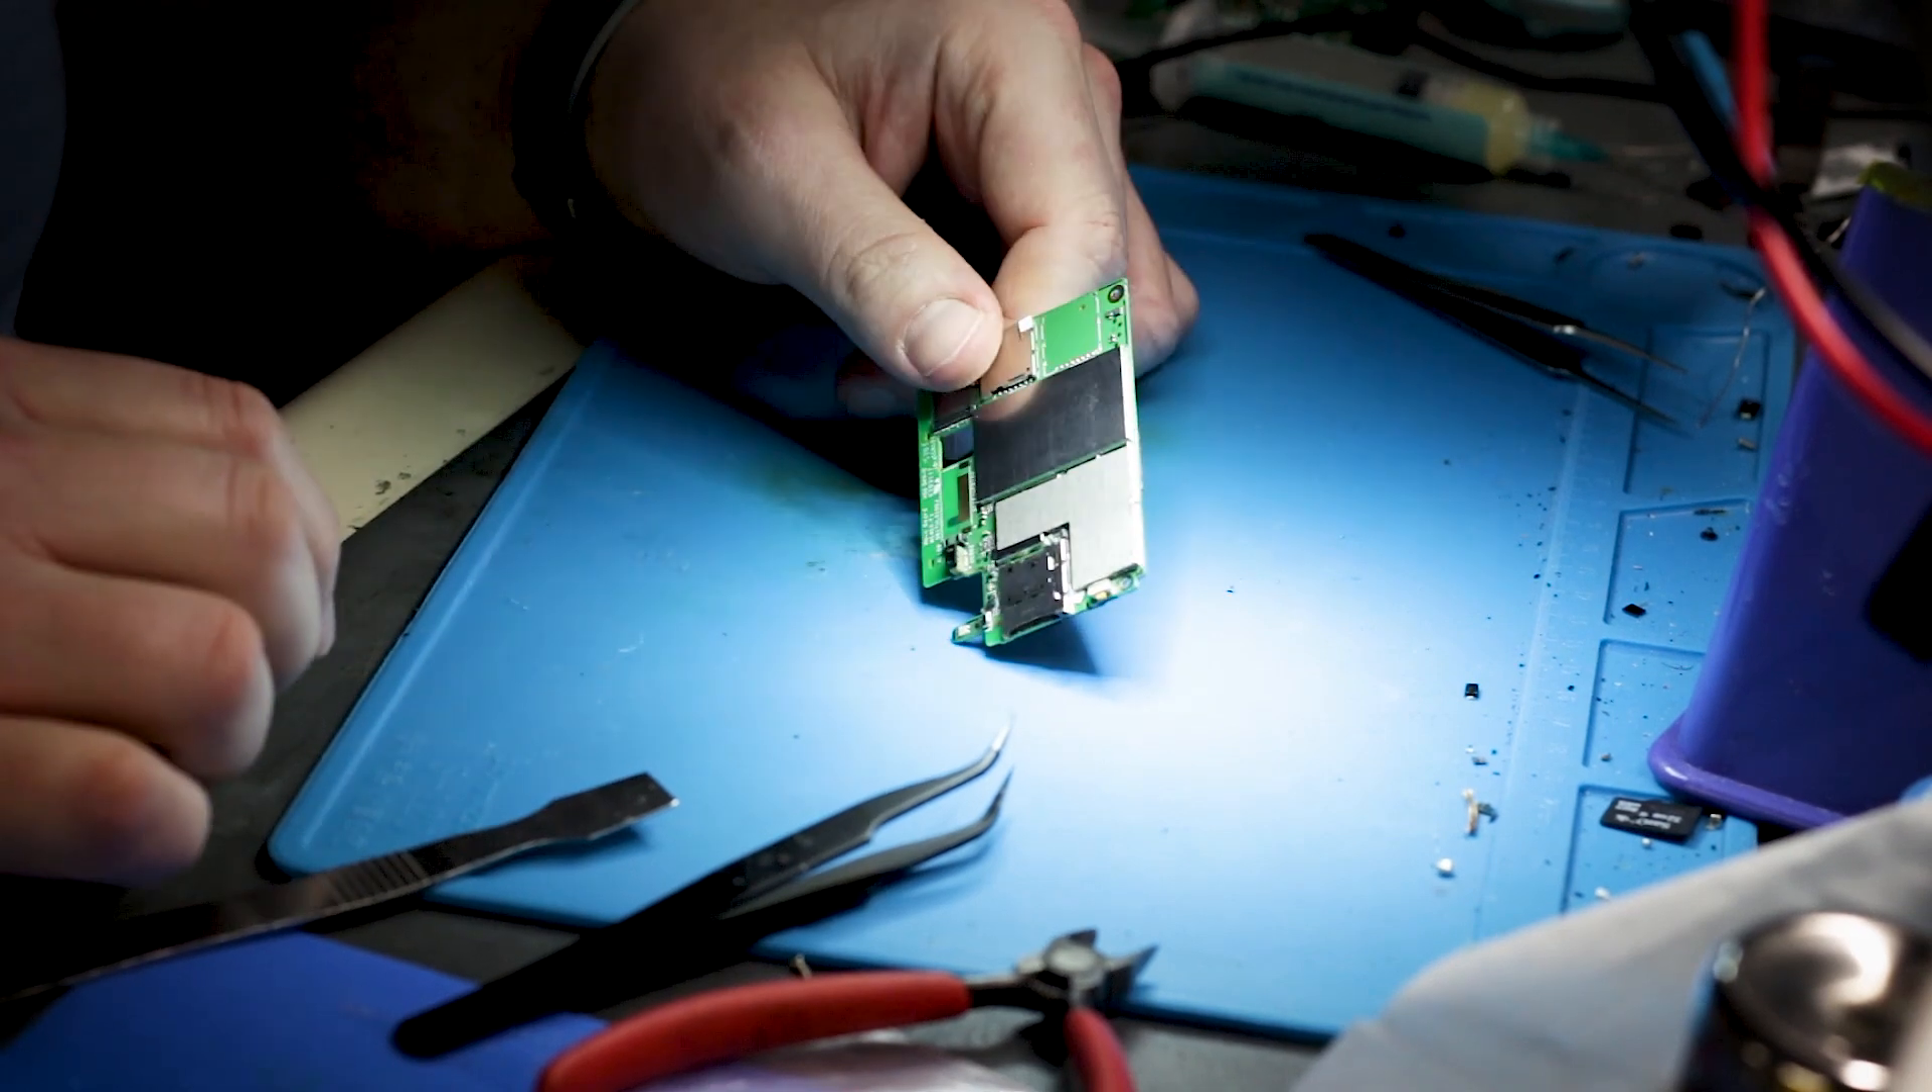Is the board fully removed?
Yes.